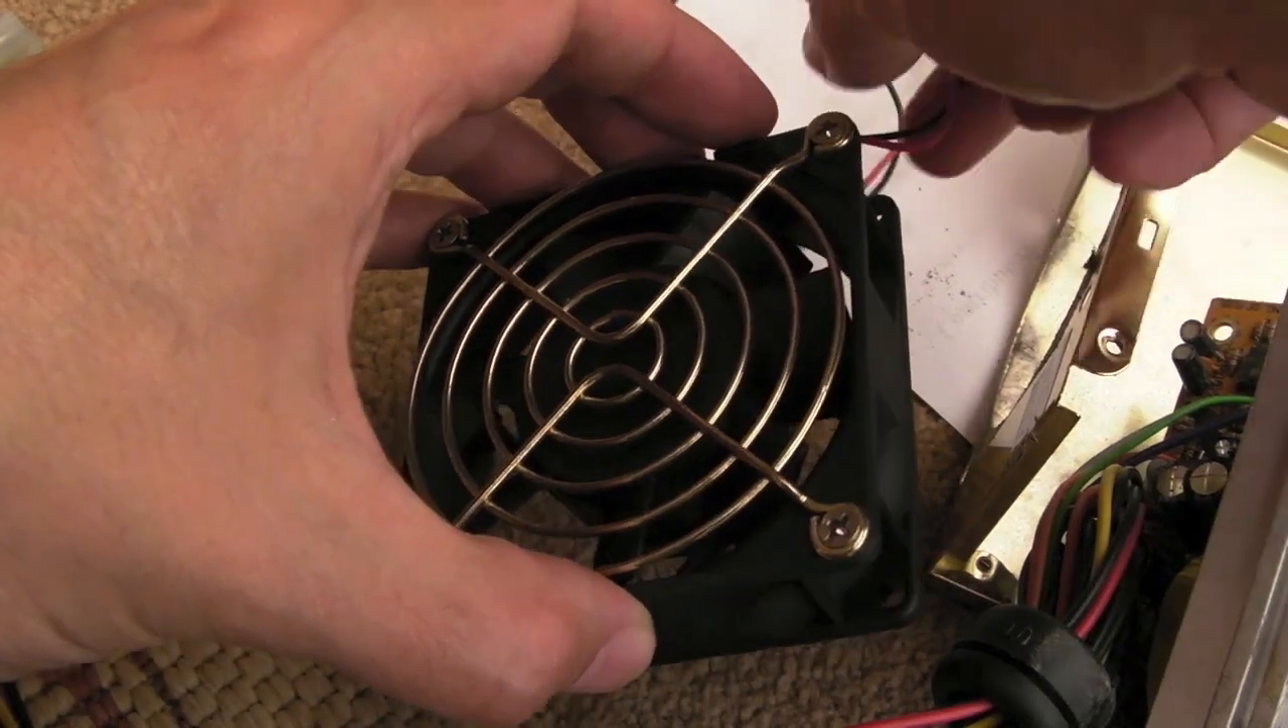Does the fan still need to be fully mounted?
Yes.